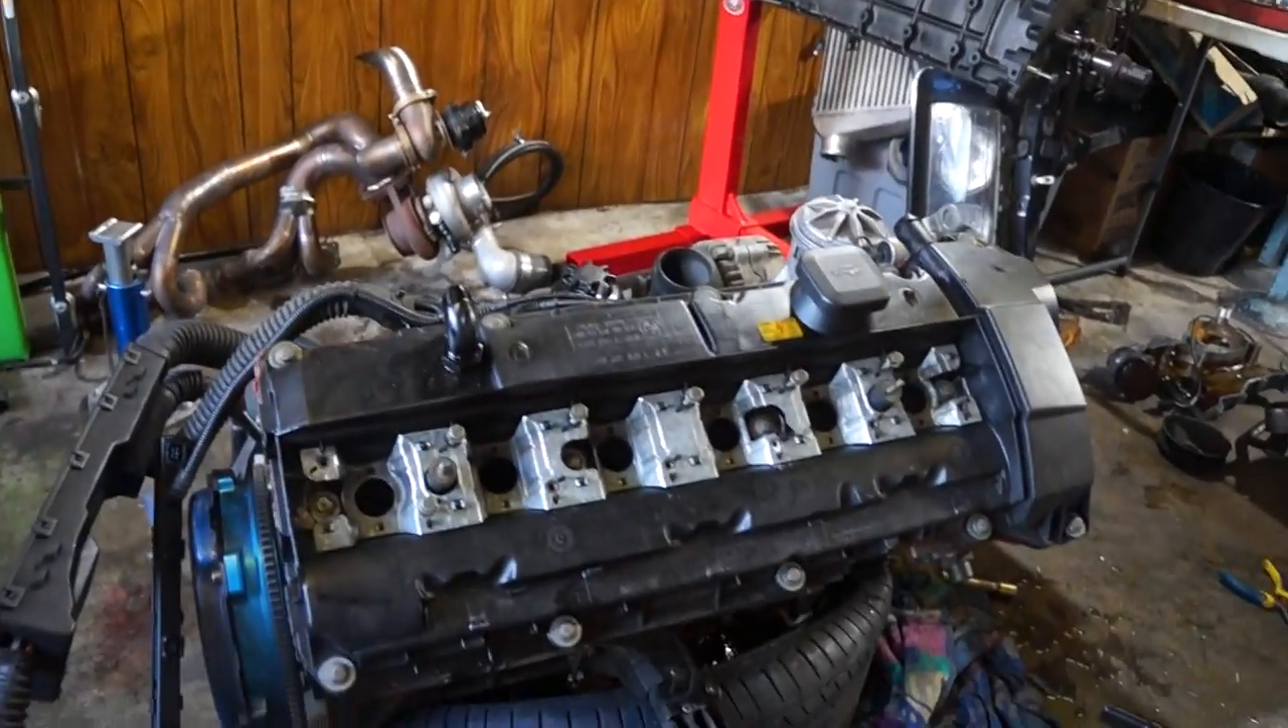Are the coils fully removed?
Yes.